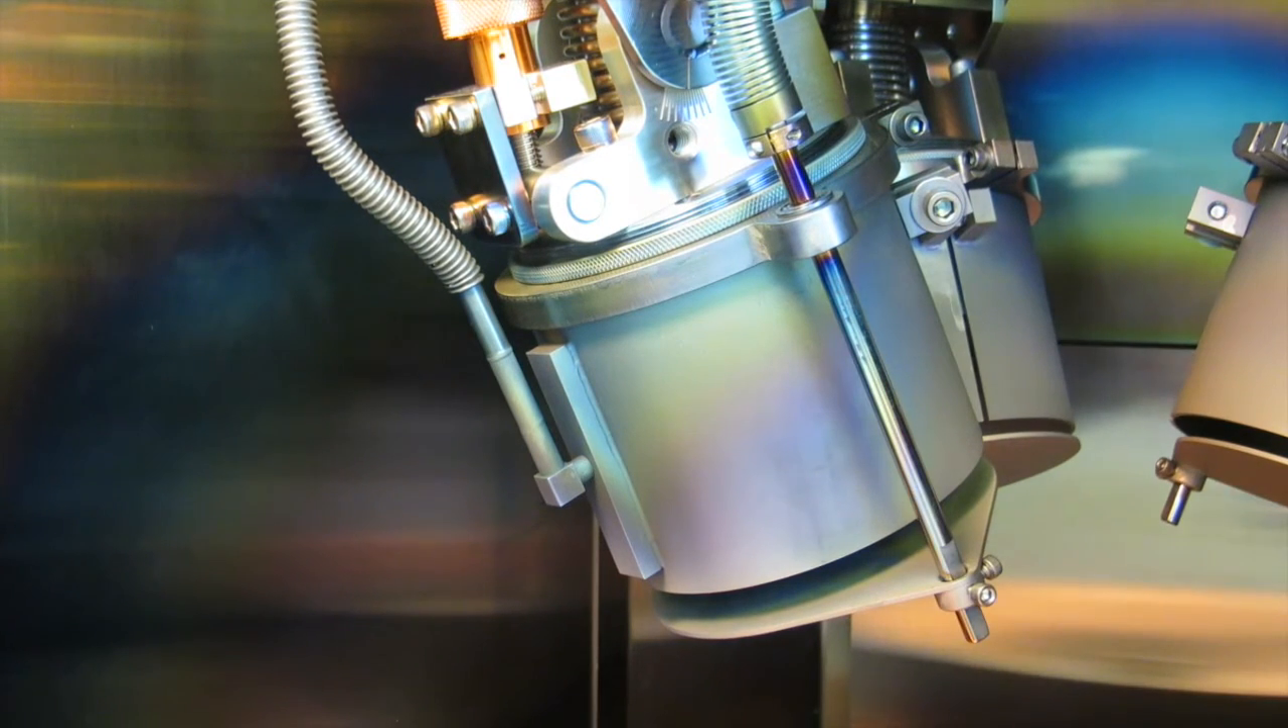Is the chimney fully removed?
No.